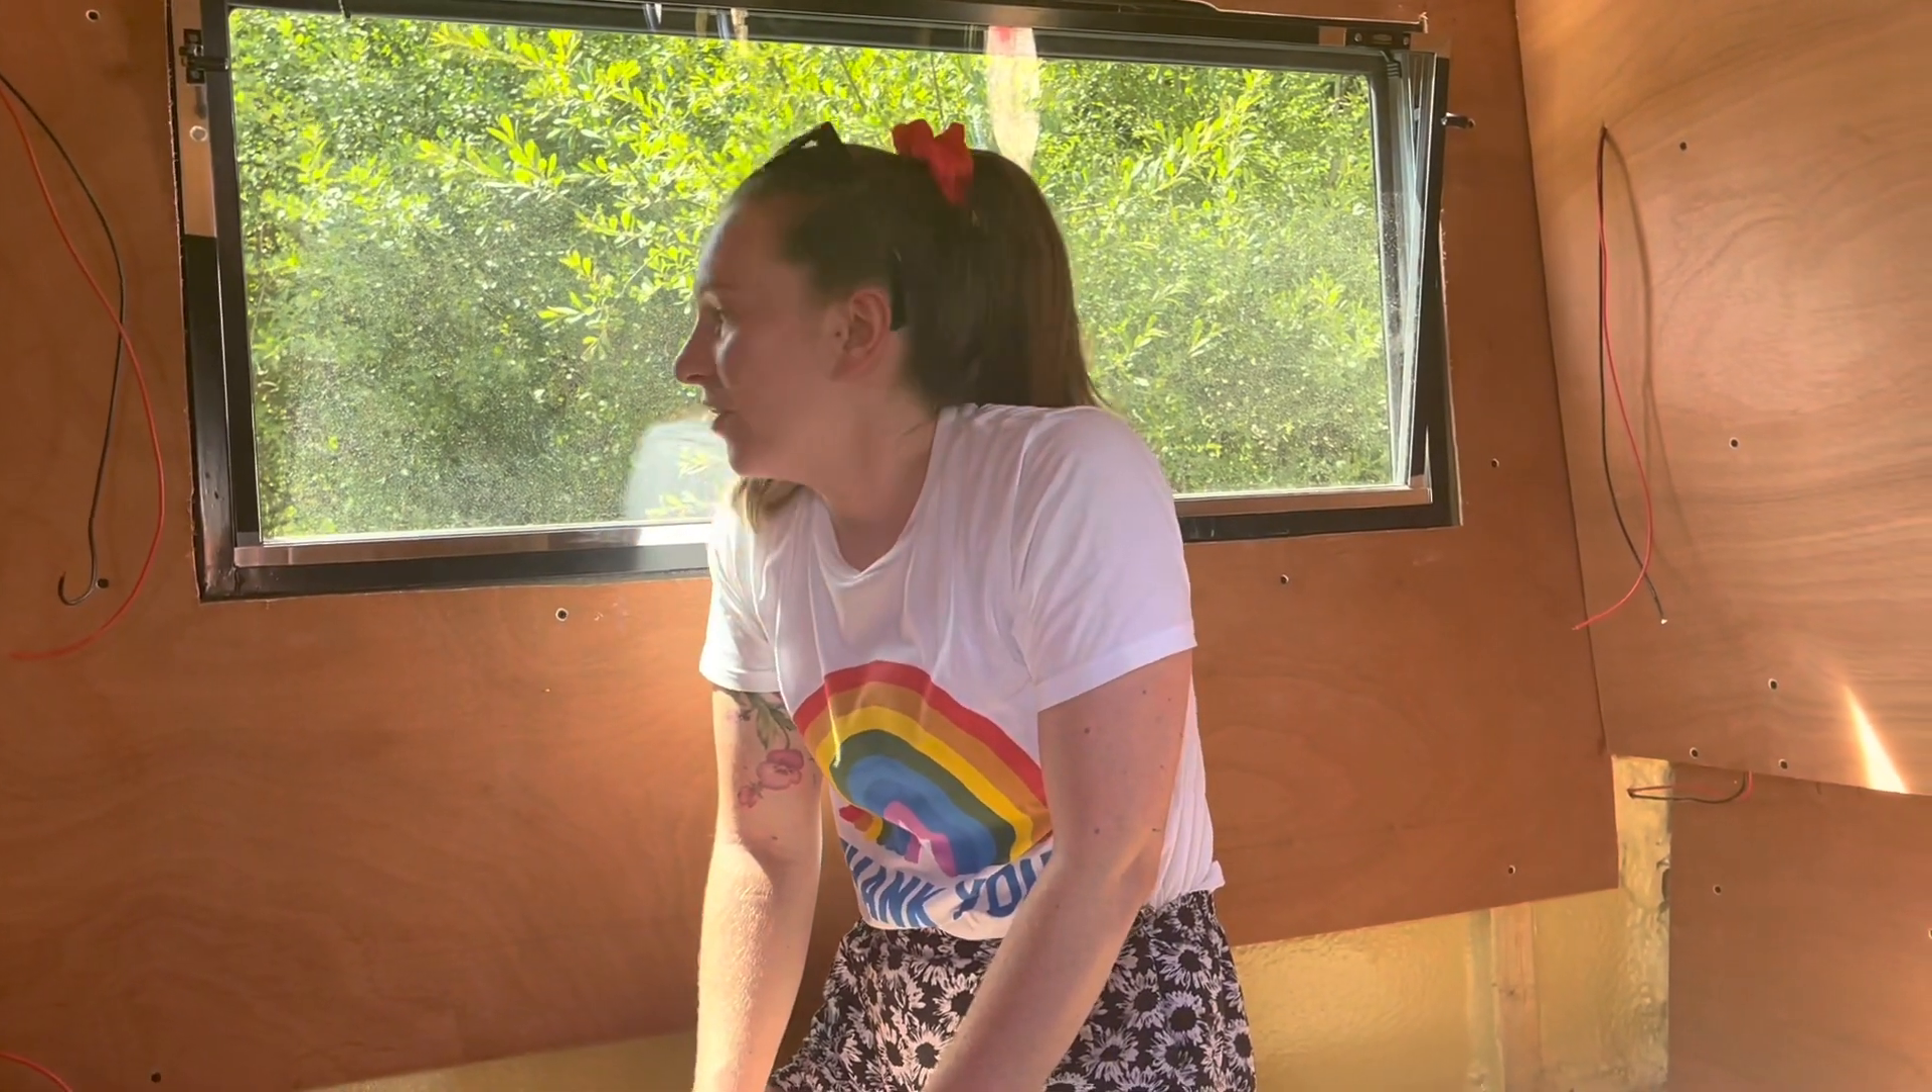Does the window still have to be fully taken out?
Yes.